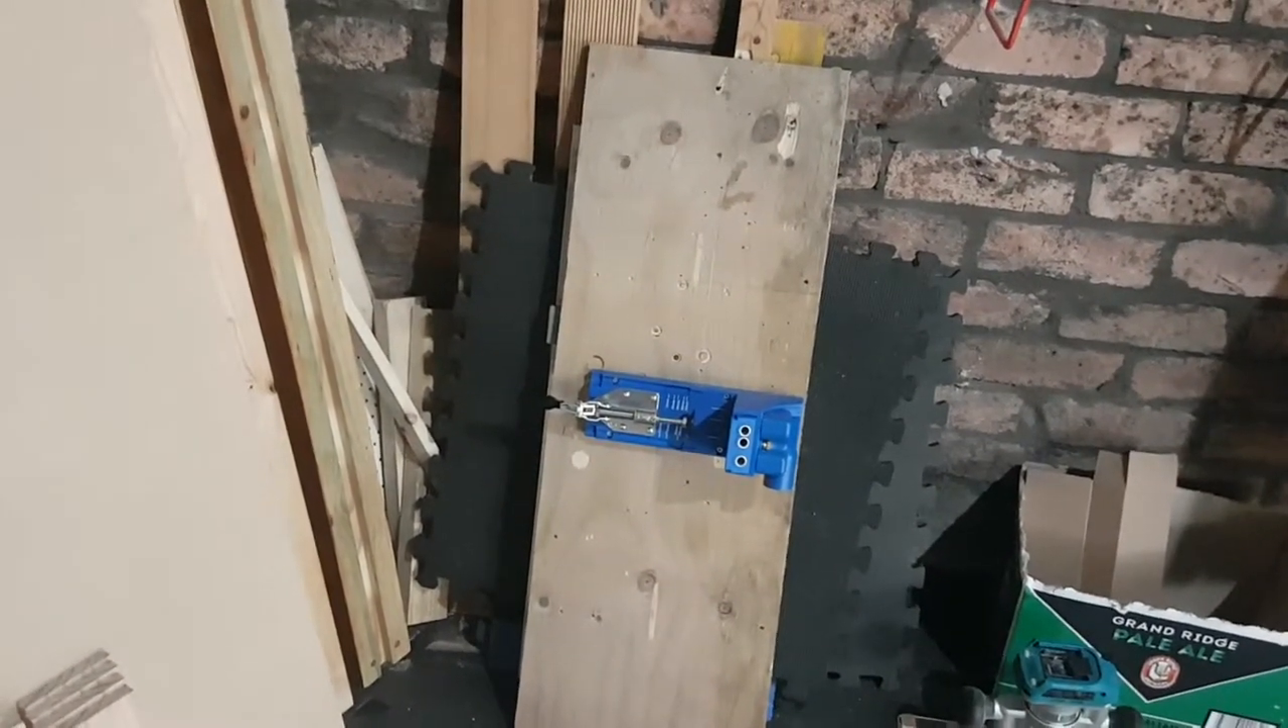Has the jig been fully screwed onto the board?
Yes.